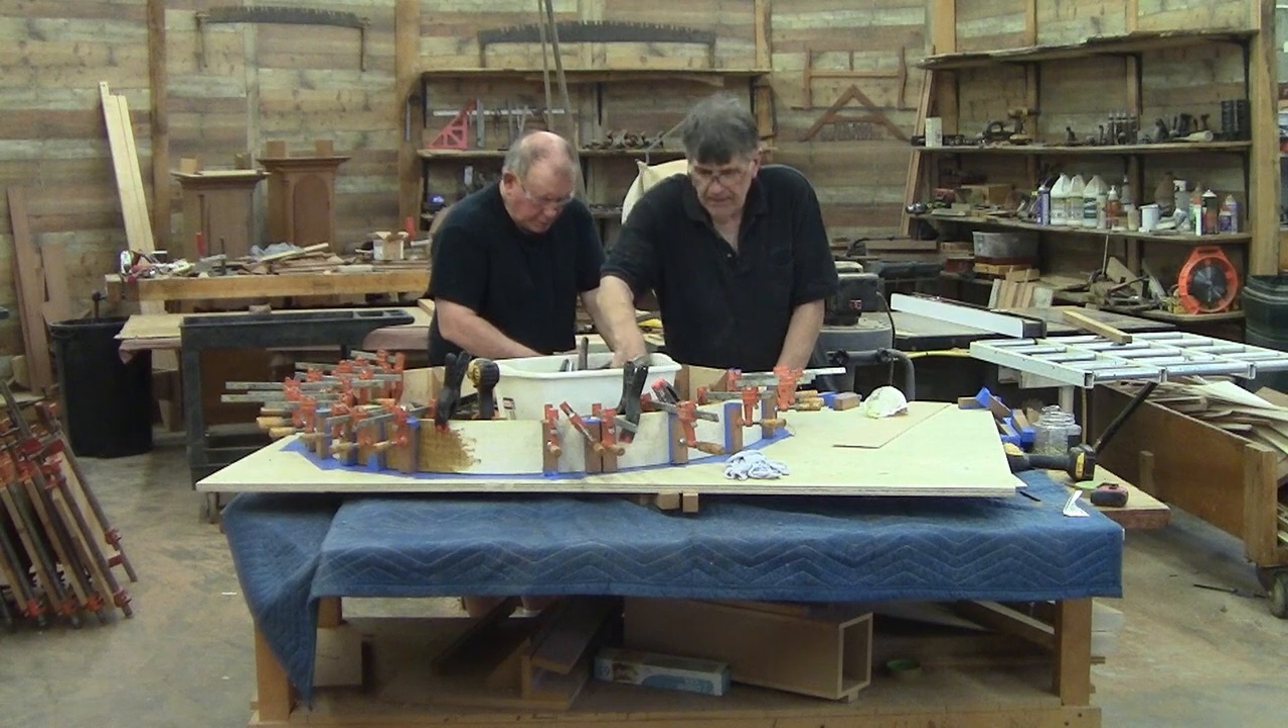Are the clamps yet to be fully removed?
Yes.